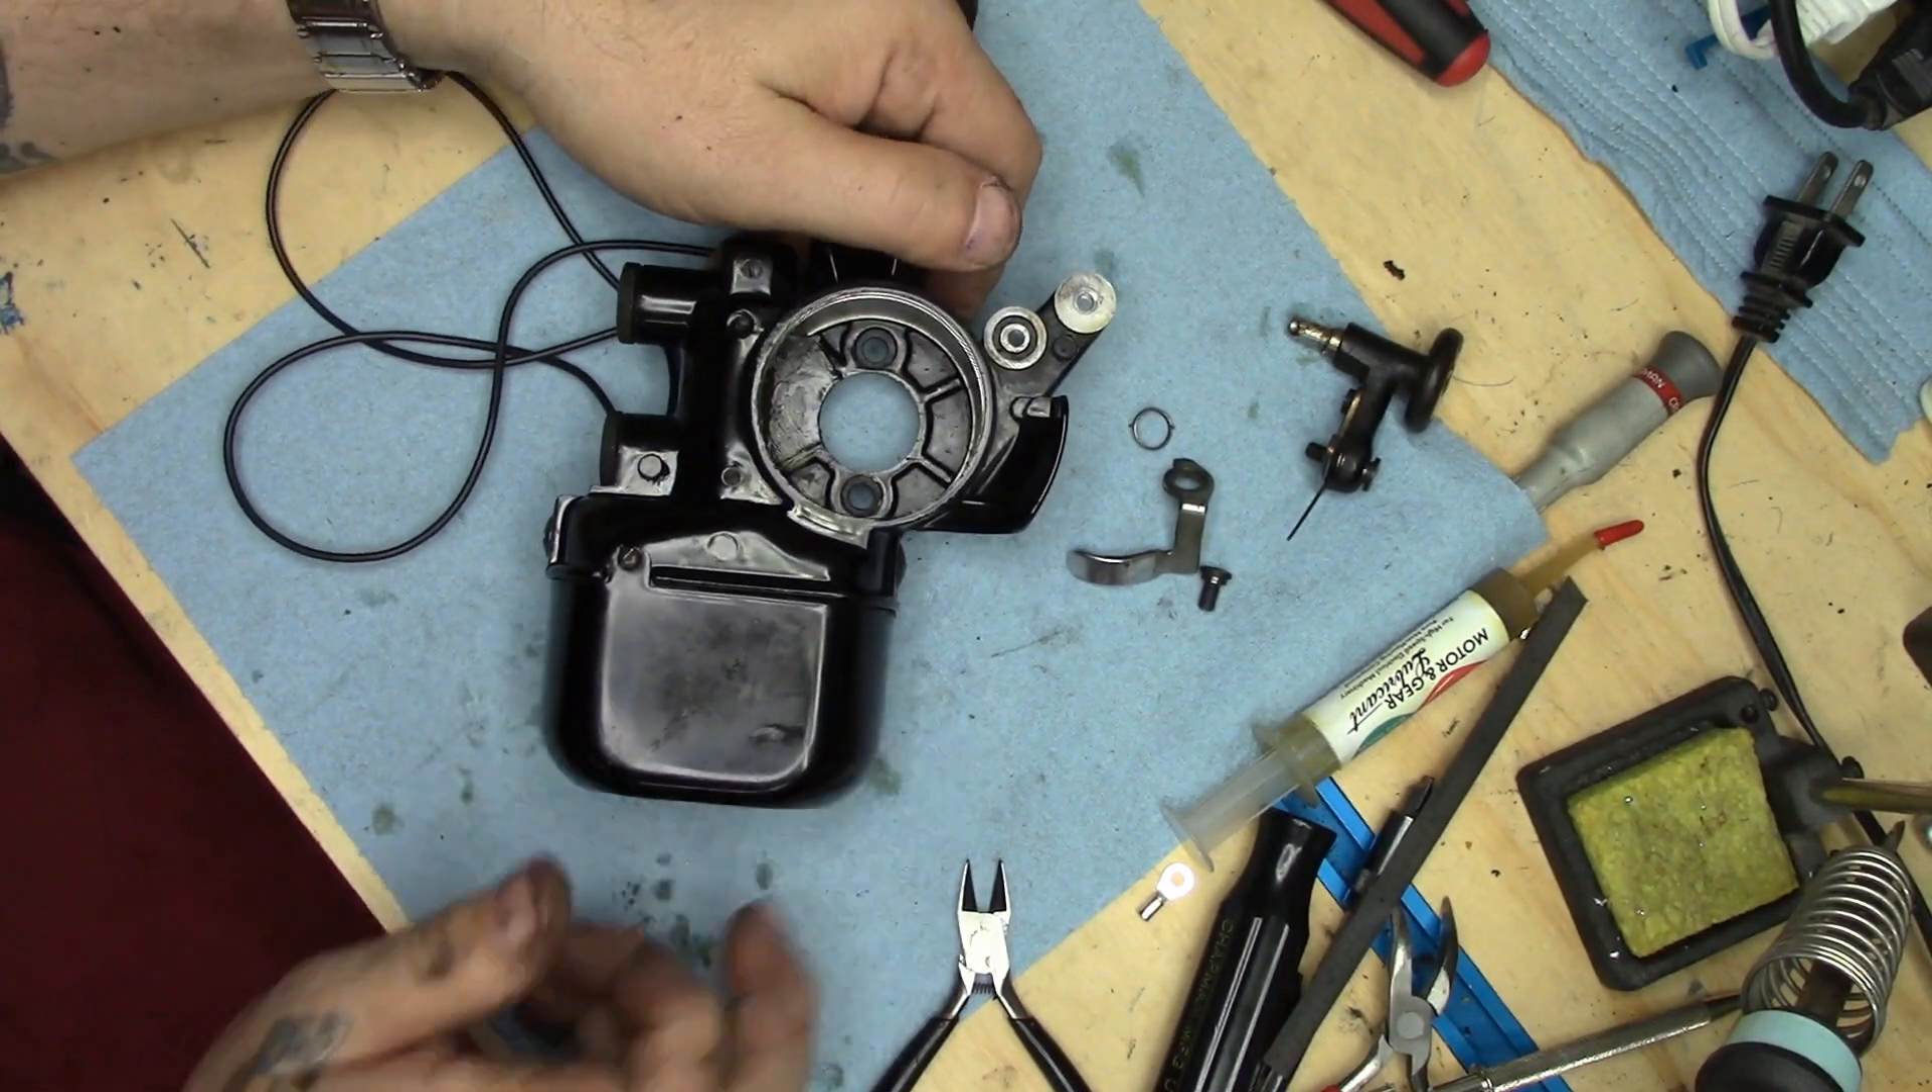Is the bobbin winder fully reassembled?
No.